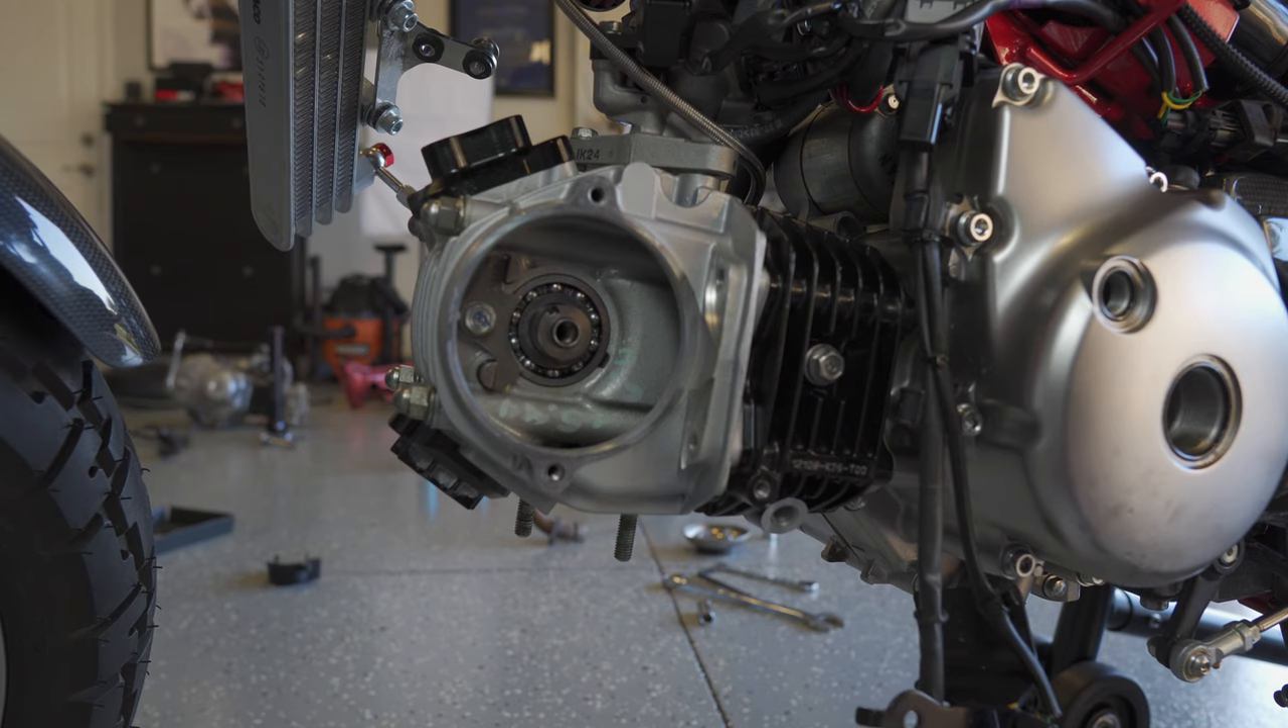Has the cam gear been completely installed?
No.